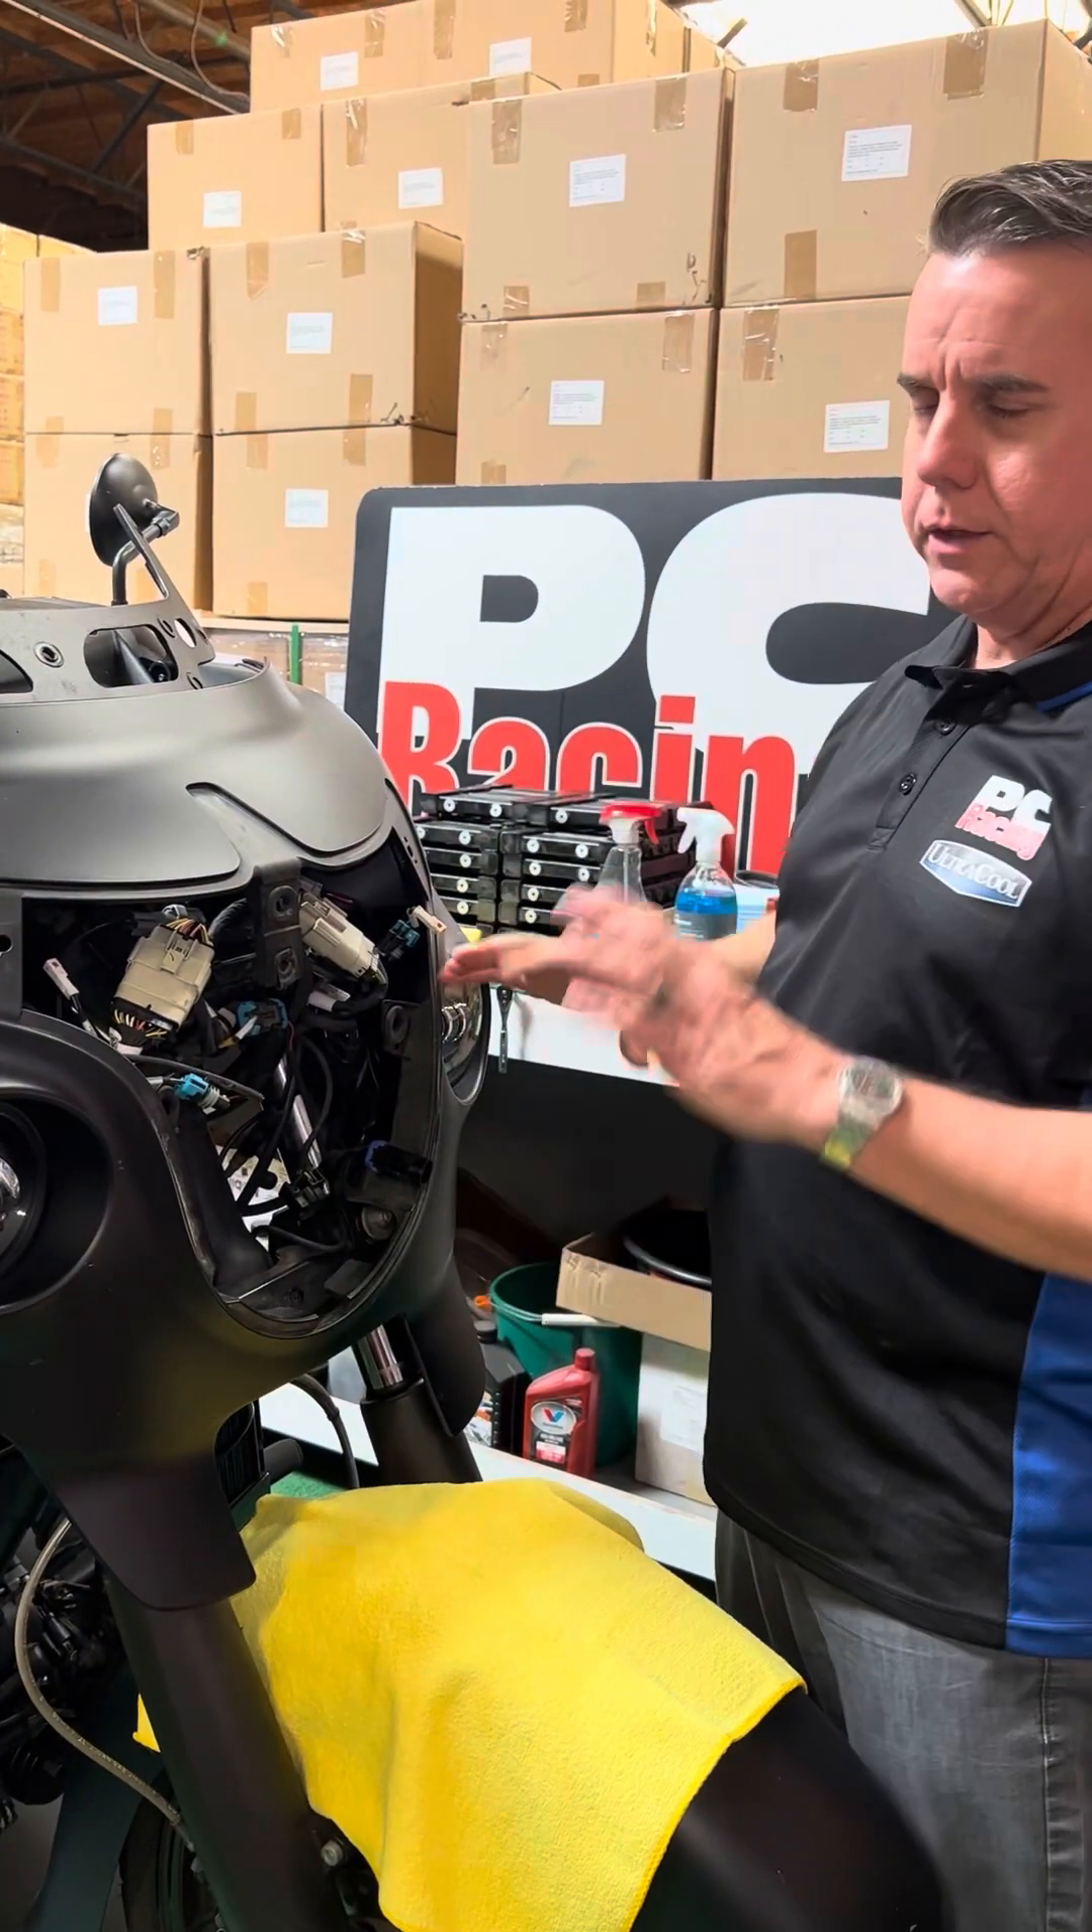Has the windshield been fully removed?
Yes.